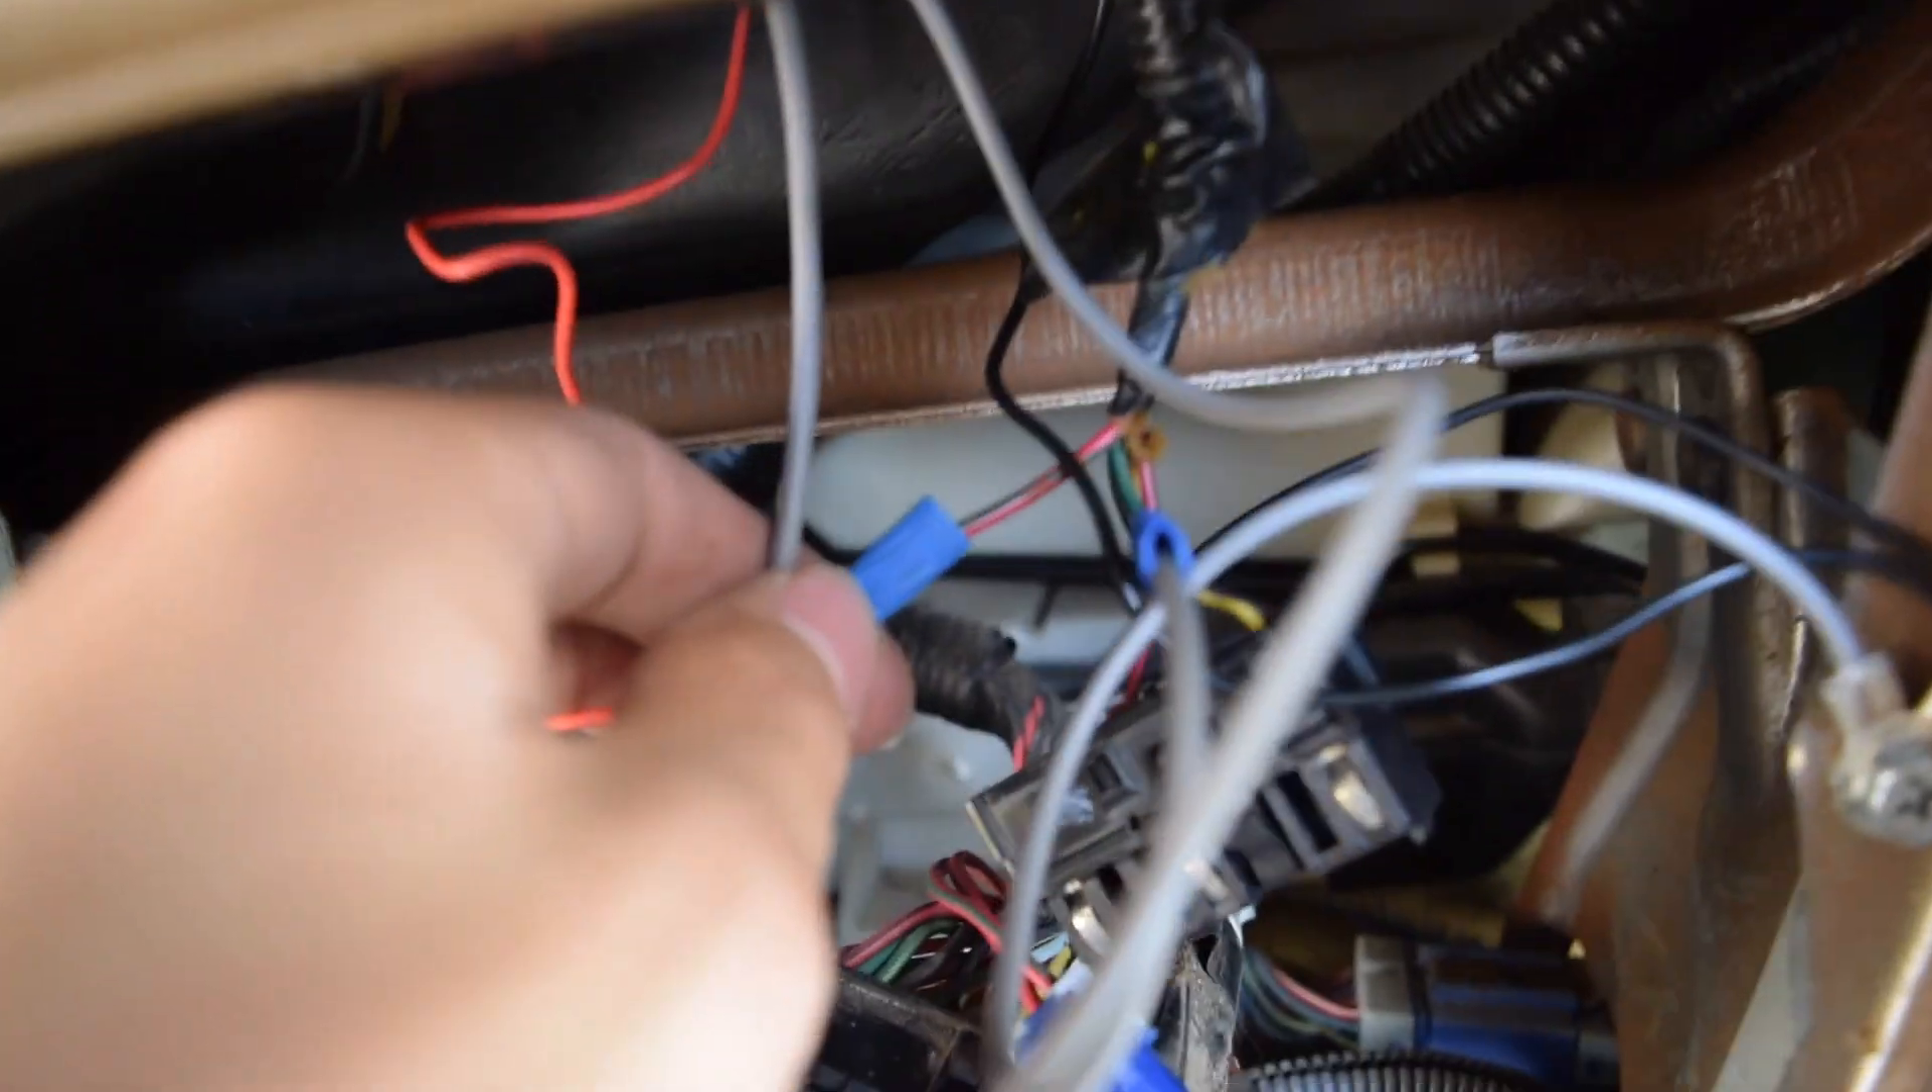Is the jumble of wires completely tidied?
No.